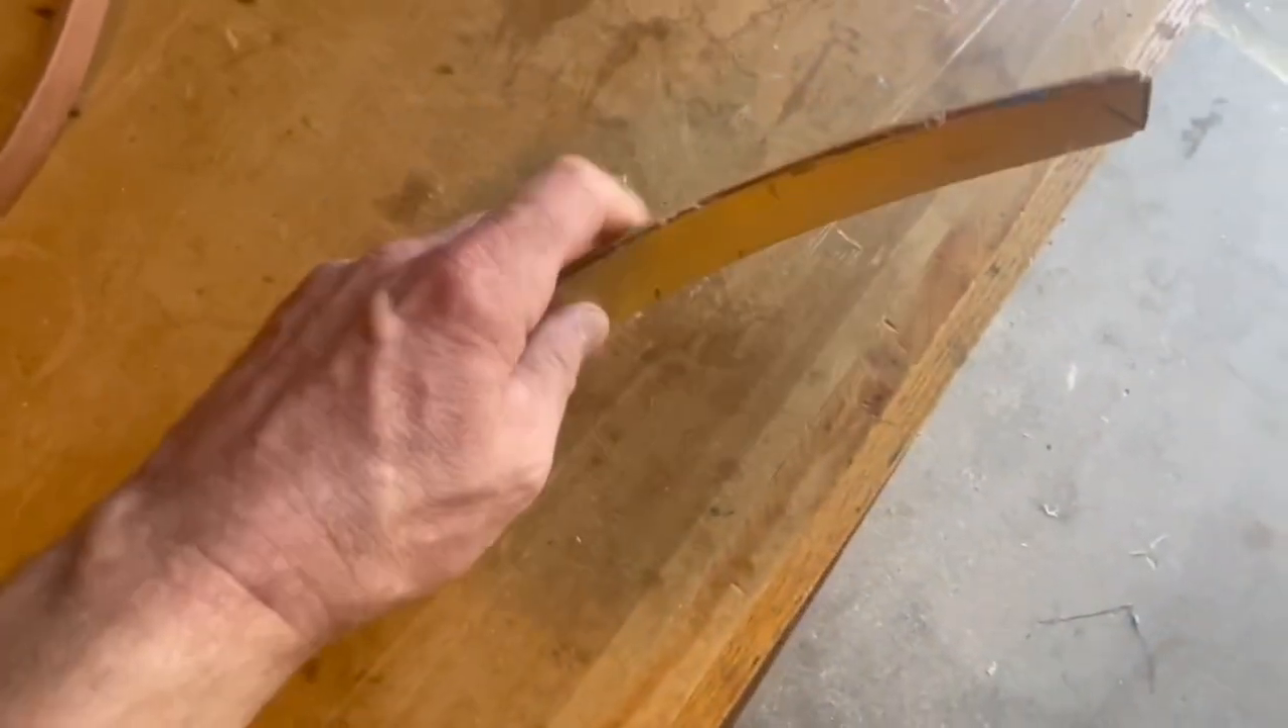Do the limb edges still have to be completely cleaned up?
Yes.